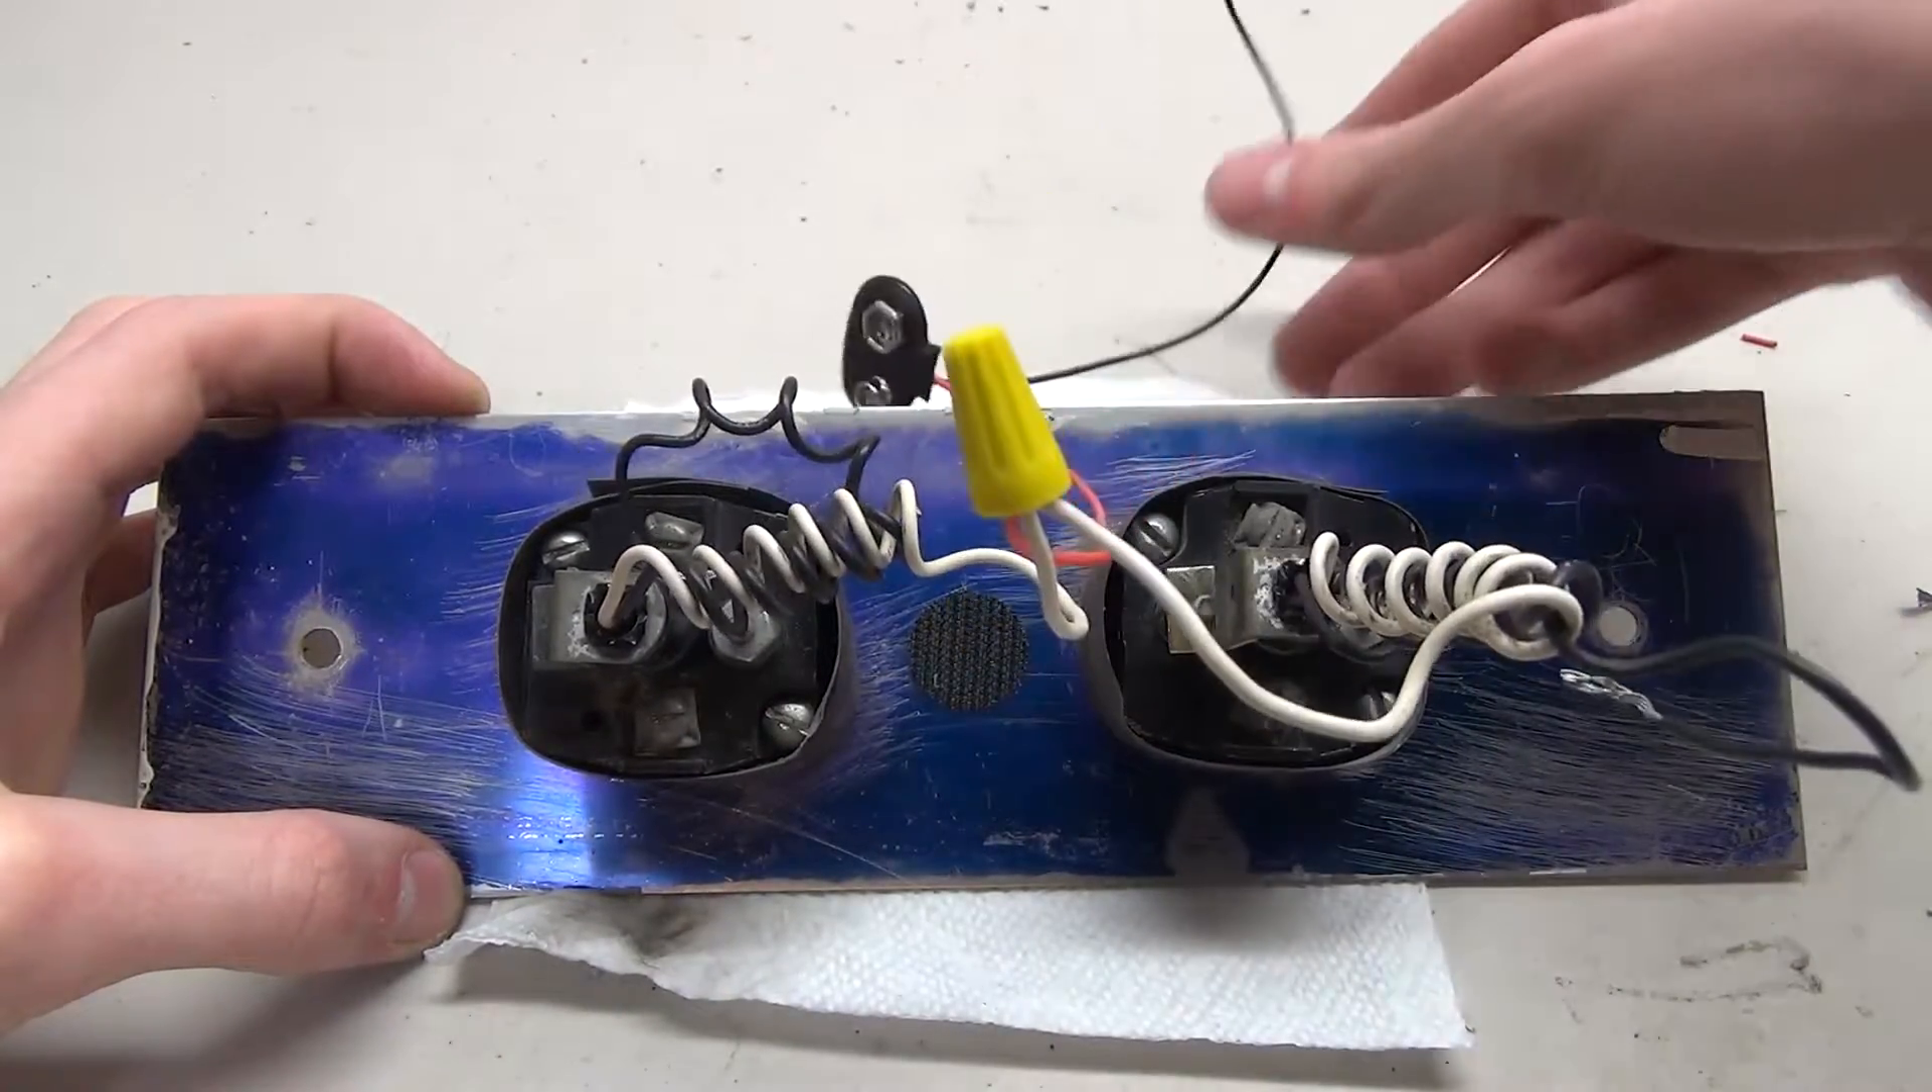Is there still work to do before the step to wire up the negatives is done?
Yes.